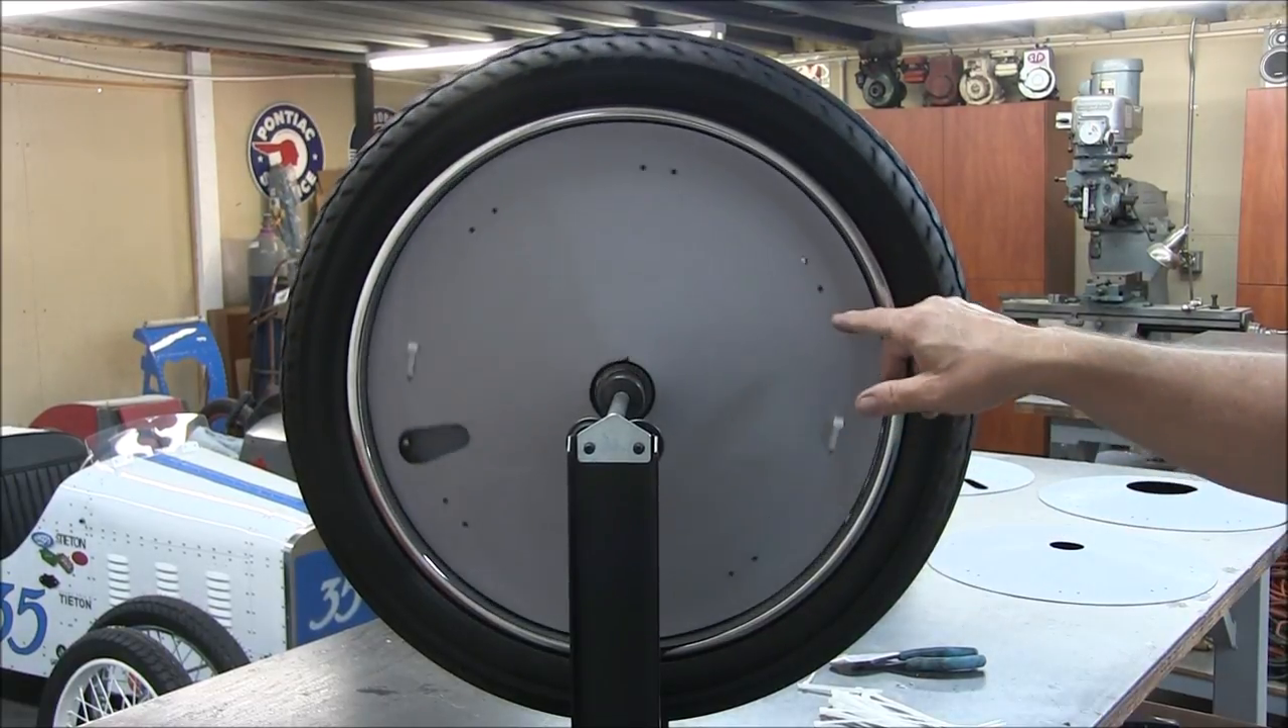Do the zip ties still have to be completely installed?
Yes.